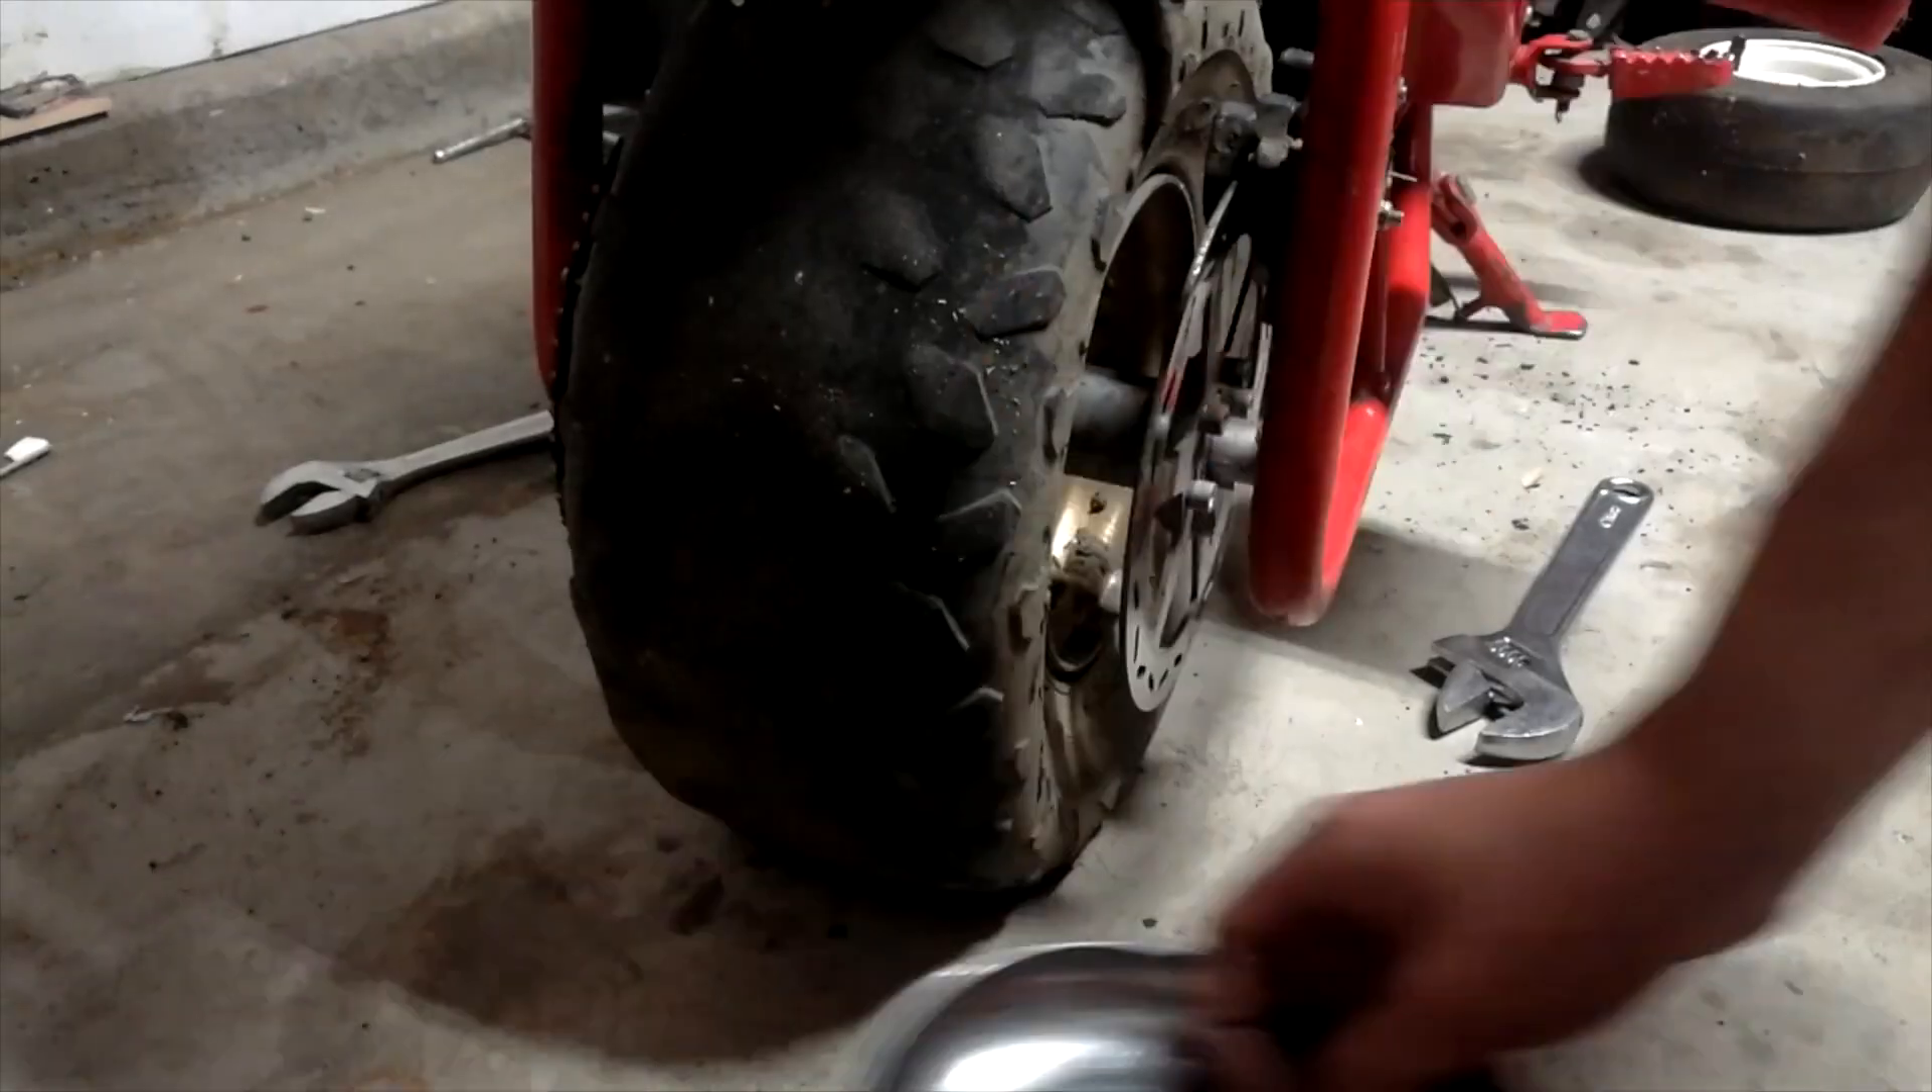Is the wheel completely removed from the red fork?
No.